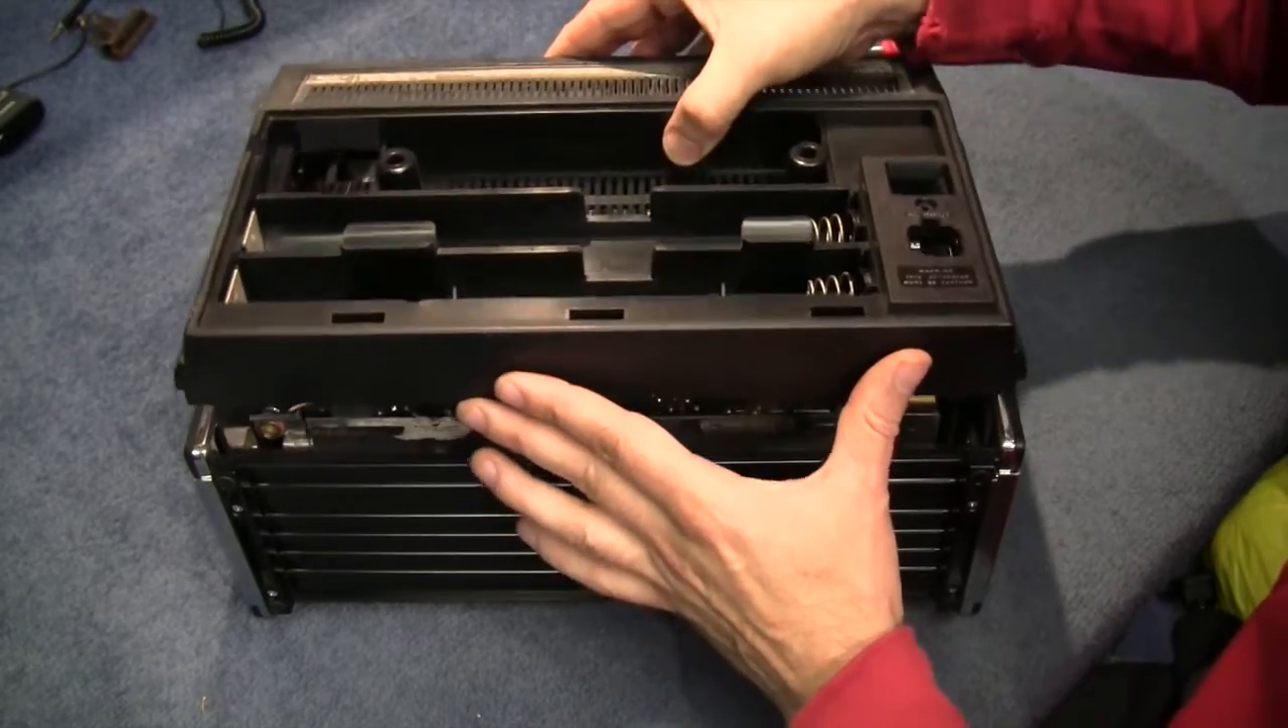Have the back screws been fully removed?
Yes.